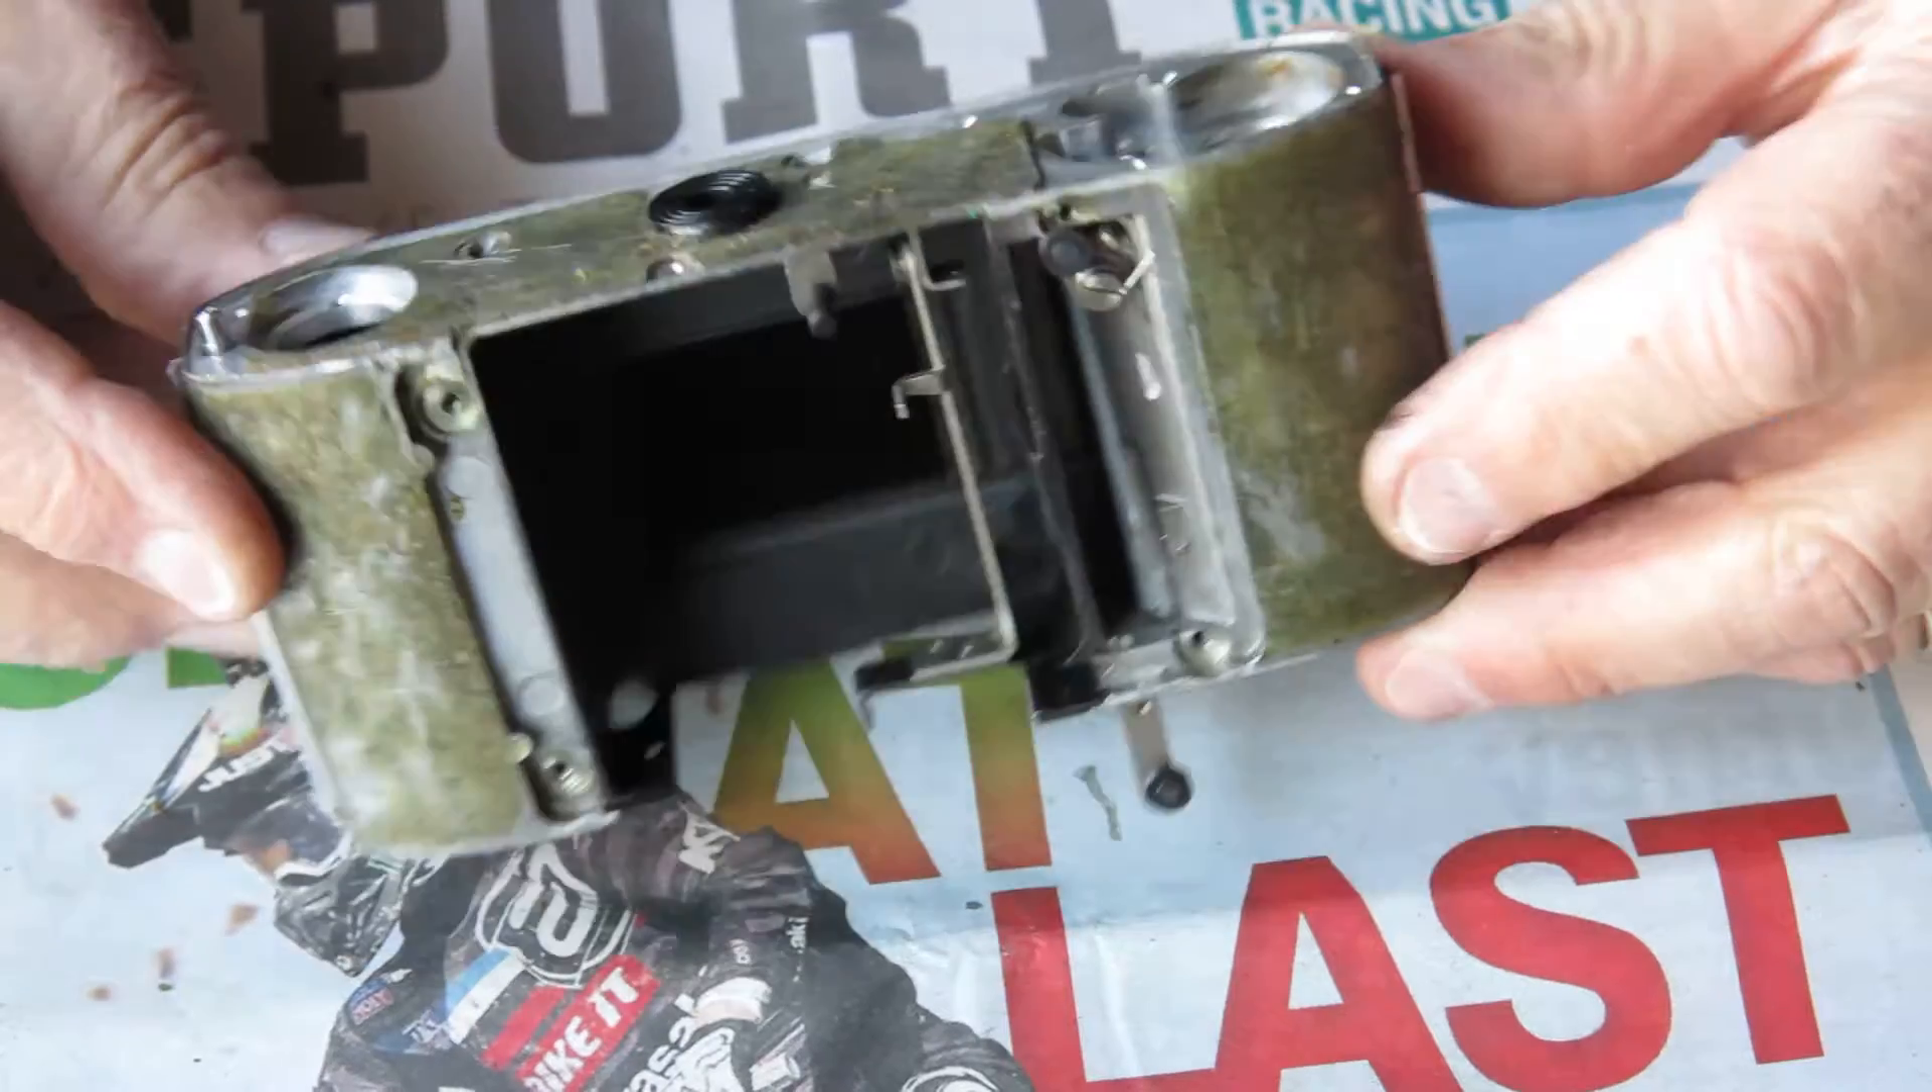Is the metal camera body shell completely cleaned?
No.